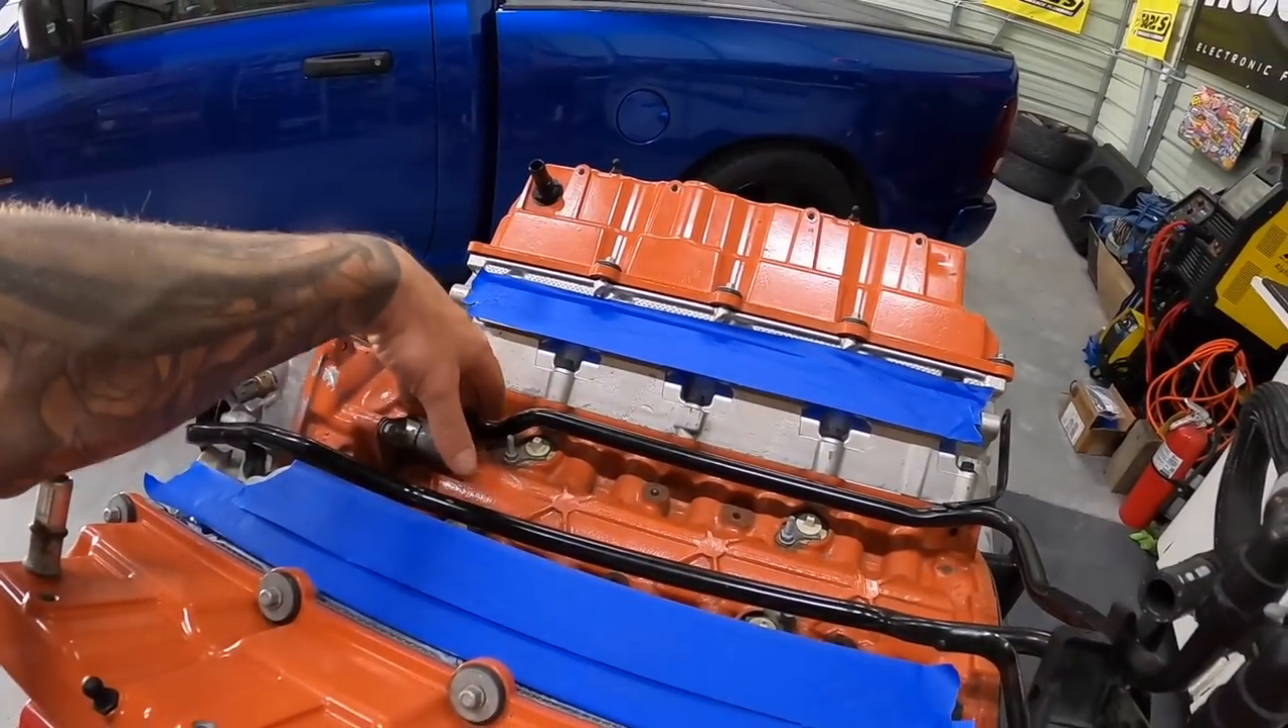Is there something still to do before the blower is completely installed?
Yes.